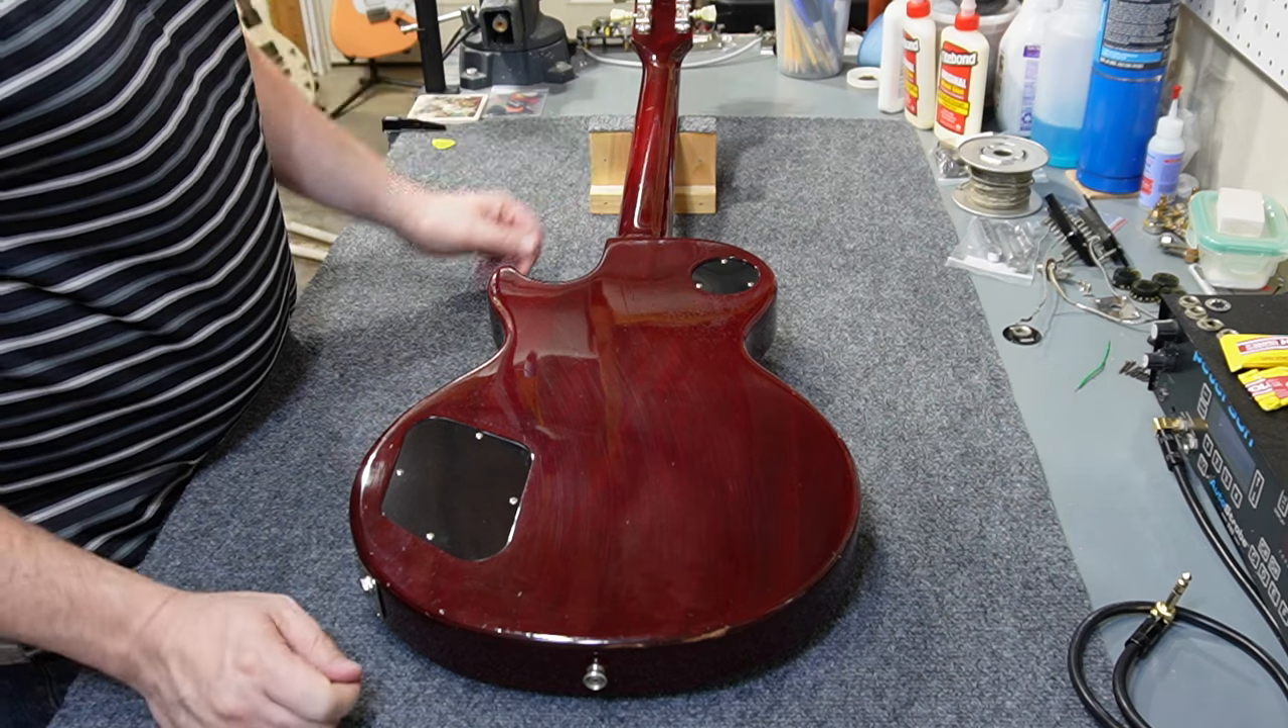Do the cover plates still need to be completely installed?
No.